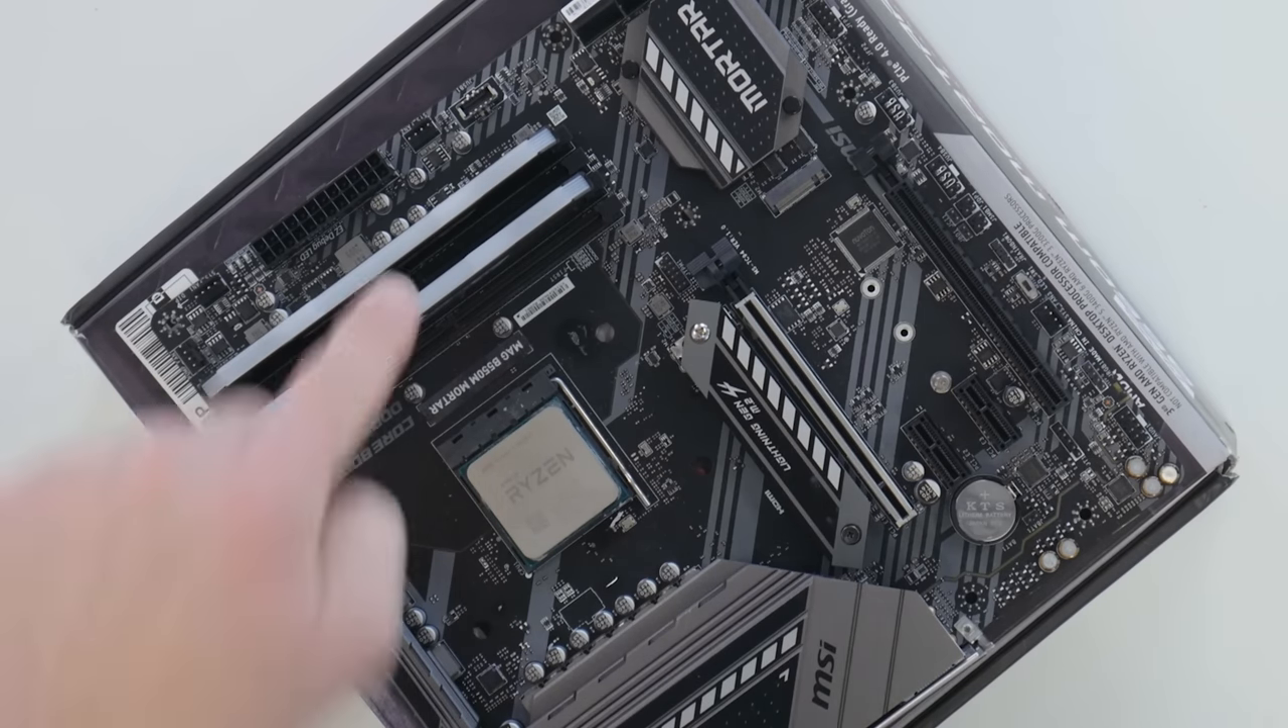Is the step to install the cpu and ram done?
Yes.